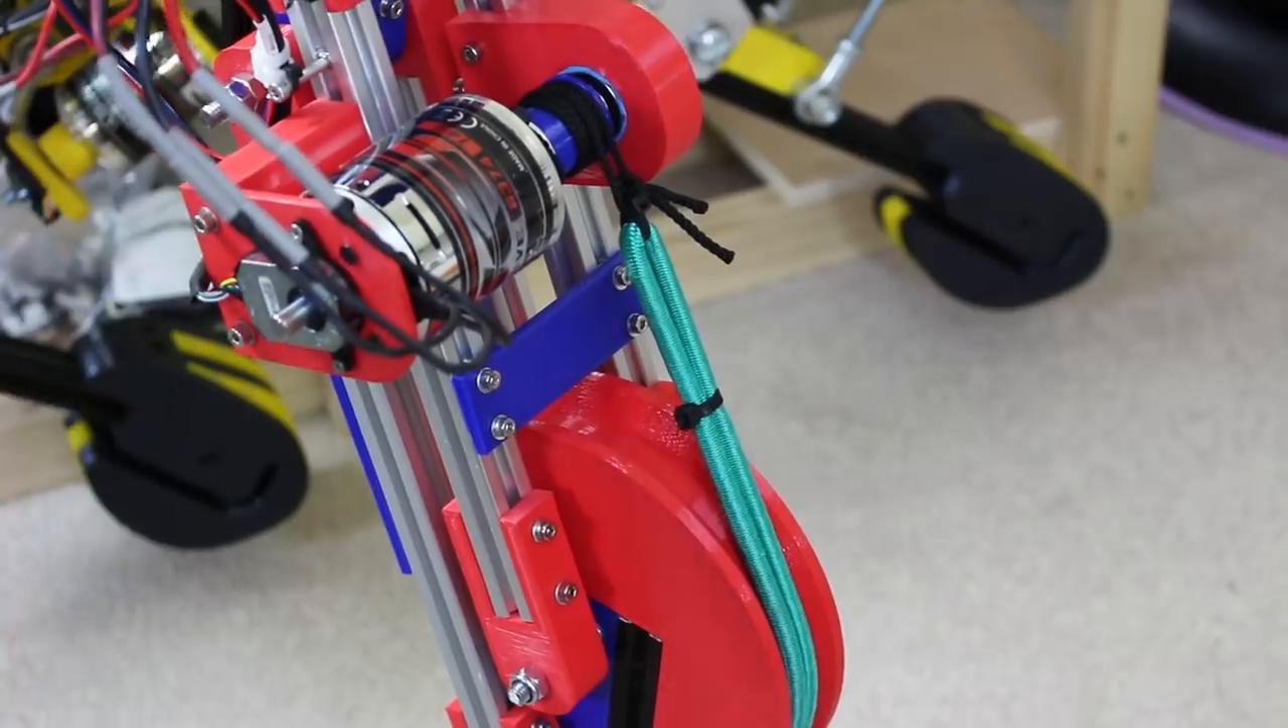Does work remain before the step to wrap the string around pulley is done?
No.